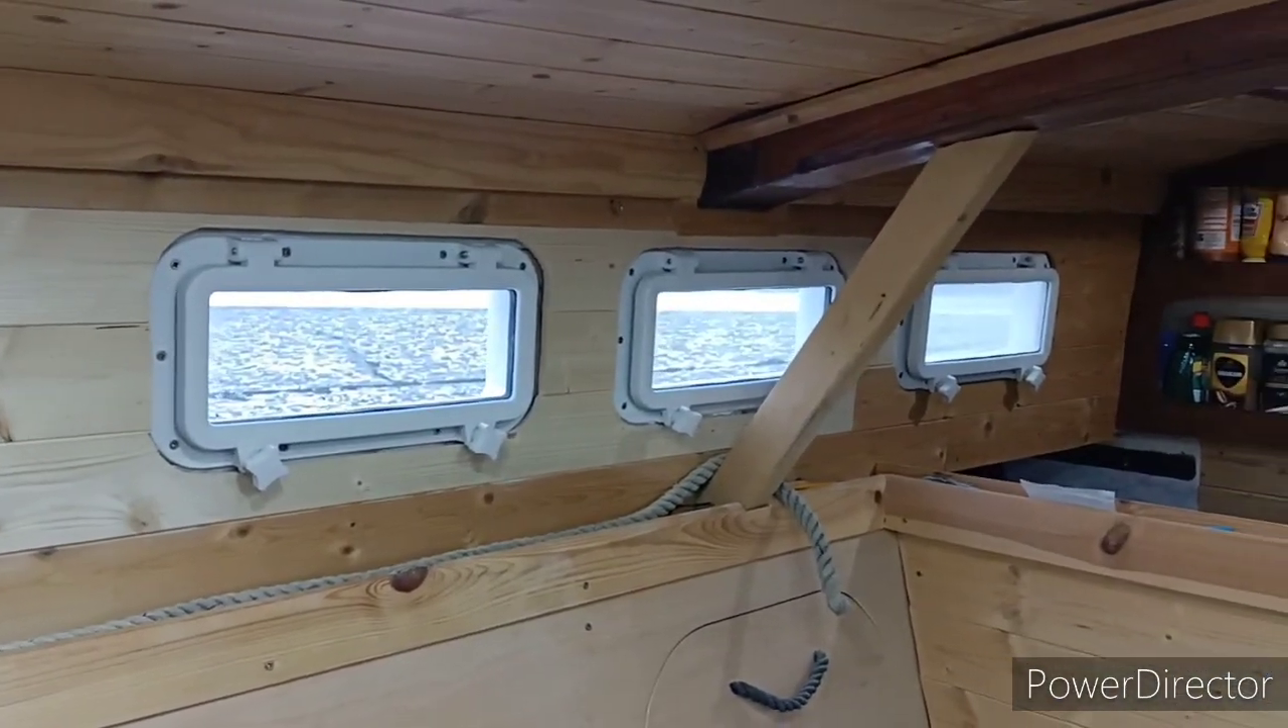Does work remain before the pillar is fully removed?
Yes.